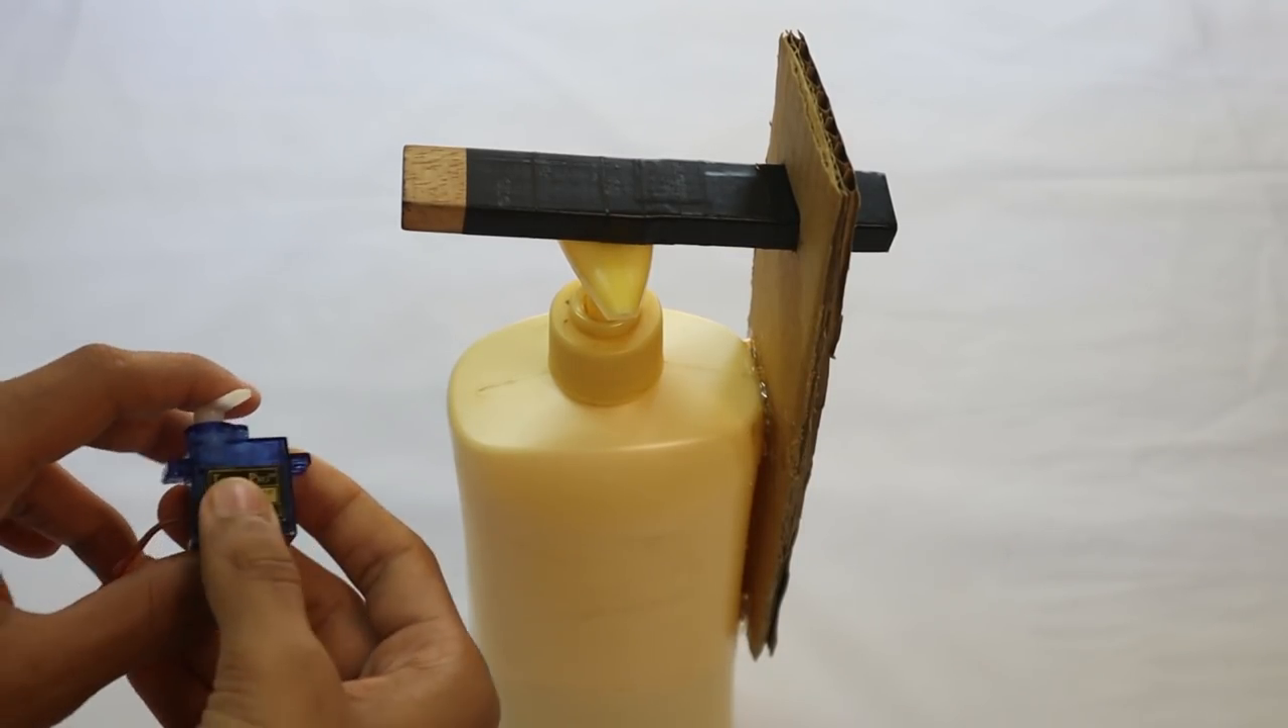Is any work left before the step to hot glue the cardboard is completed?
No.